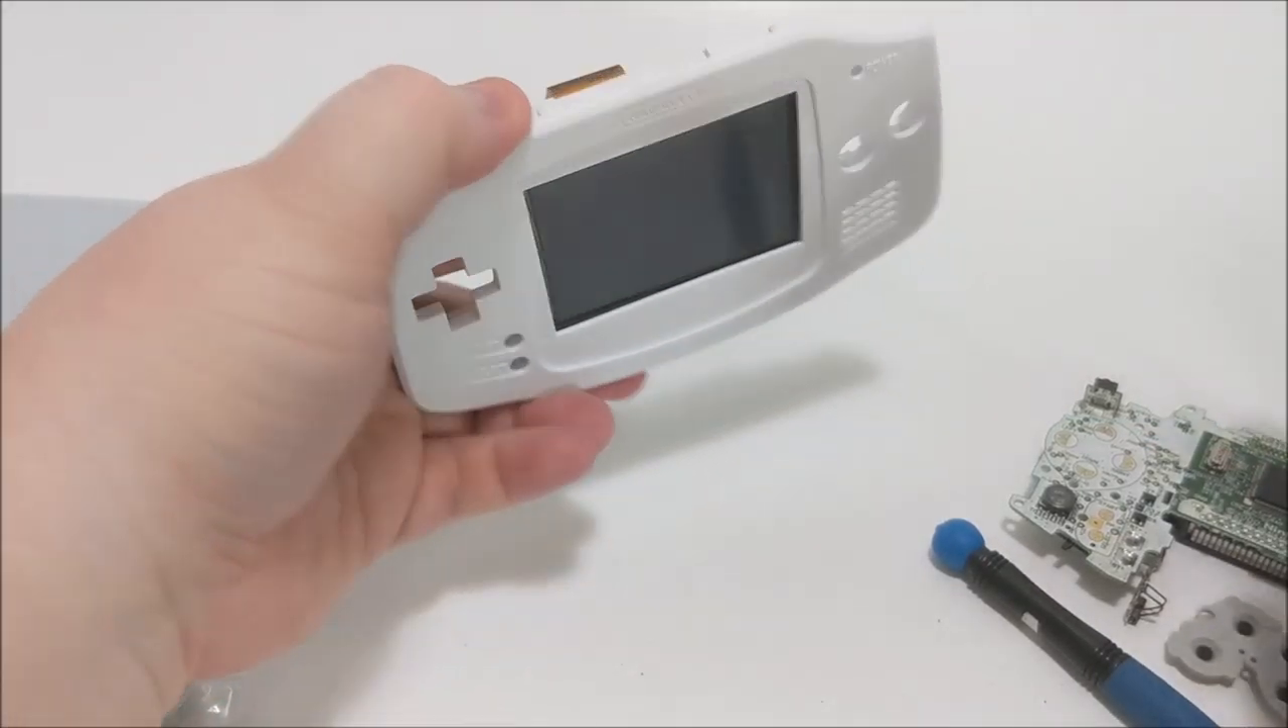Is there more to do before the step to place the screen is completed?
No.